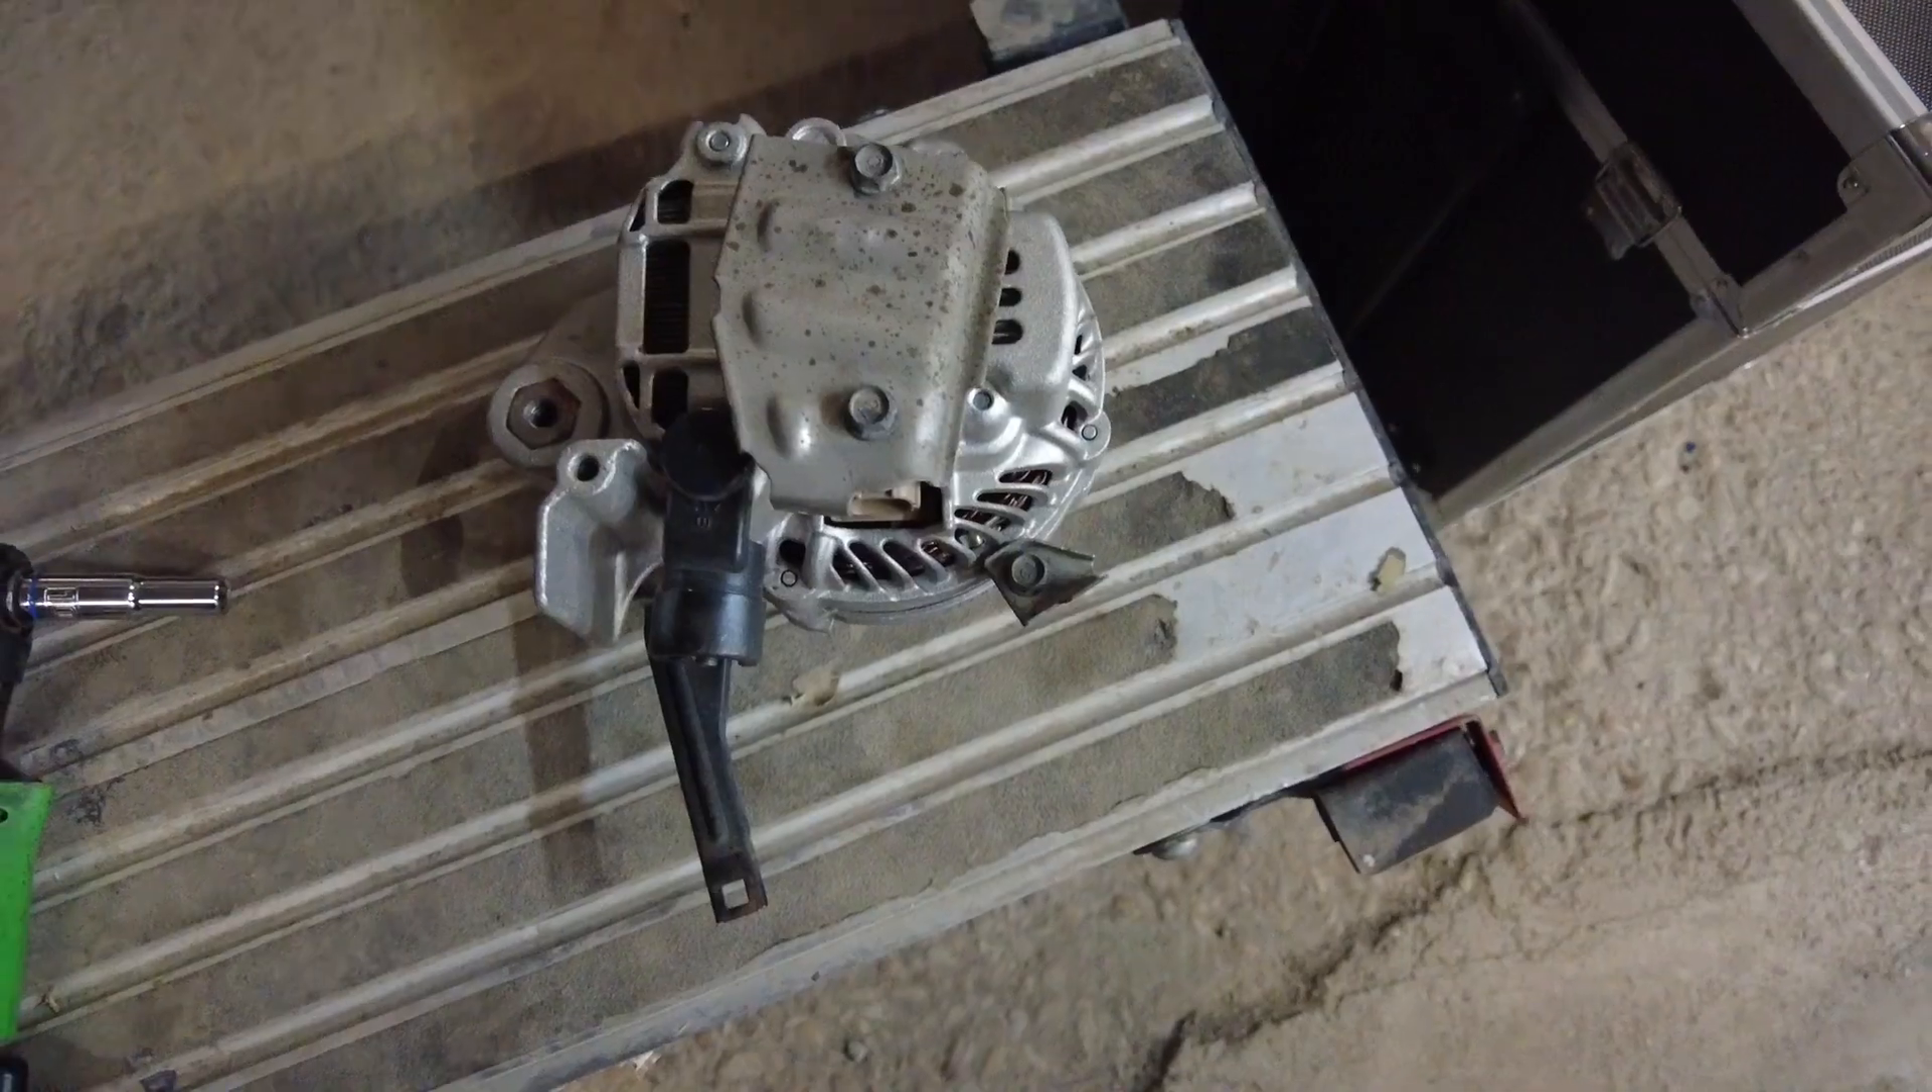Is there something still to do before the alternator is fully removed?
No.